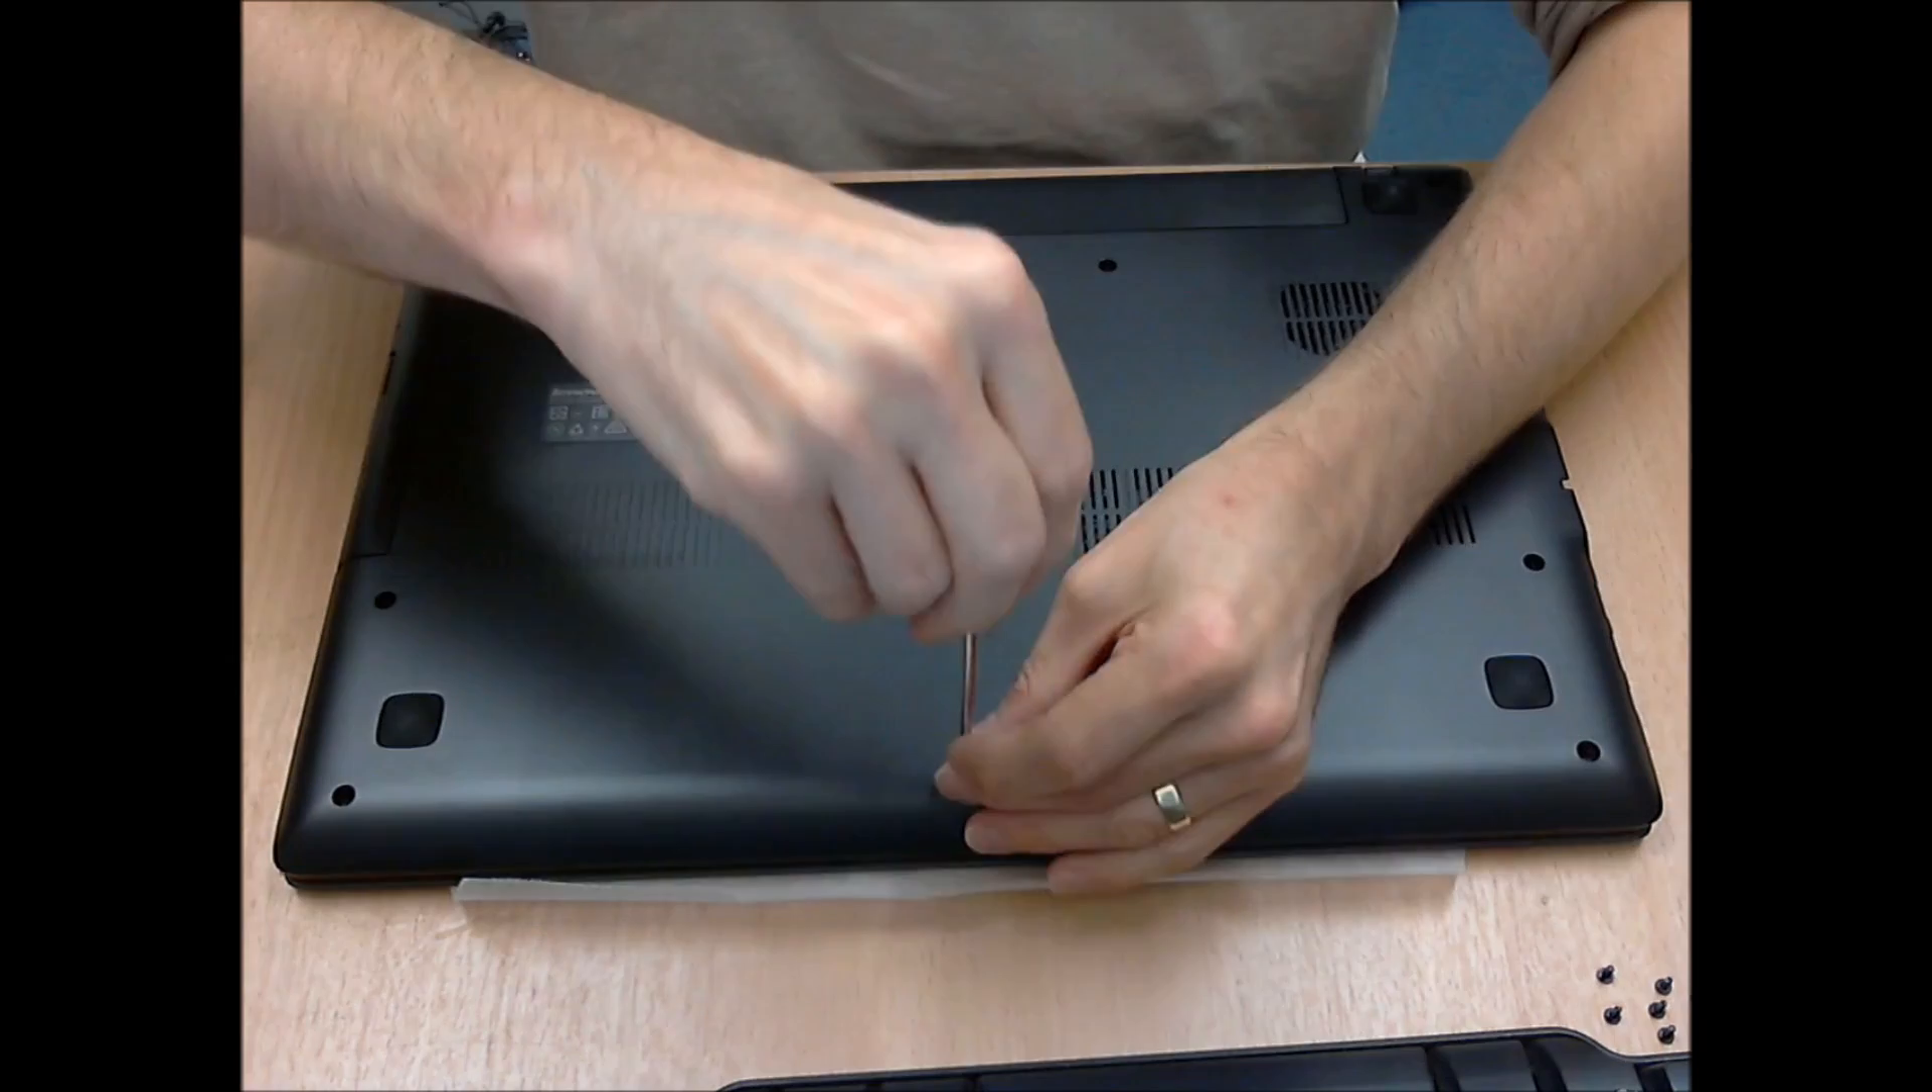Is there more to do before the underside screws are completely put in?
Yes.